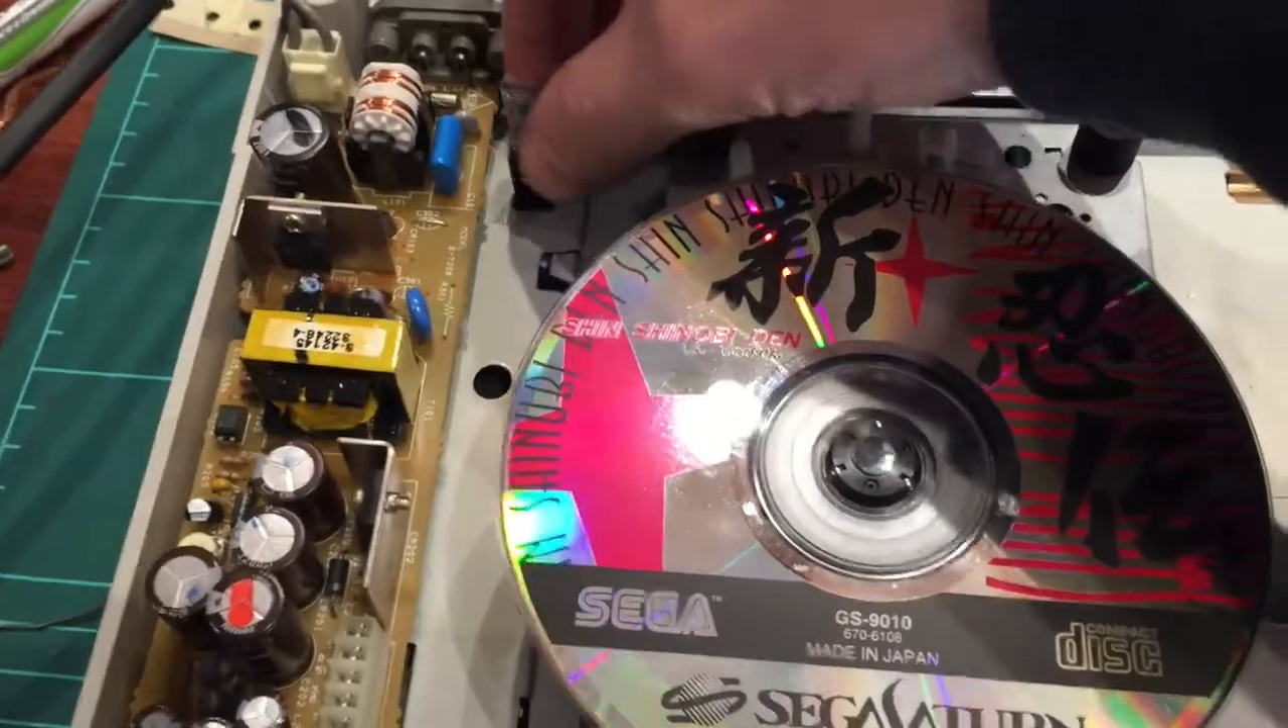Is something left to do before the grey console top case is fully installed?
Yes.